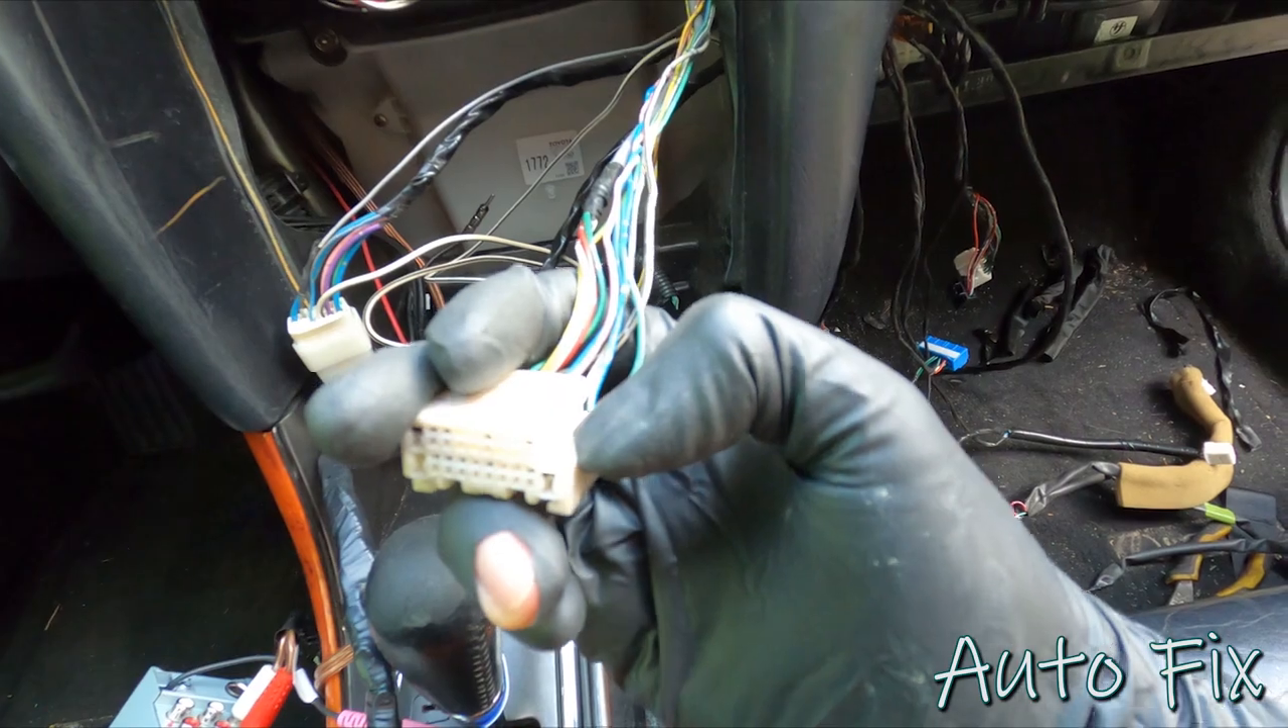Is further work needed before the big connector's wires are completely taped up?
Yes.